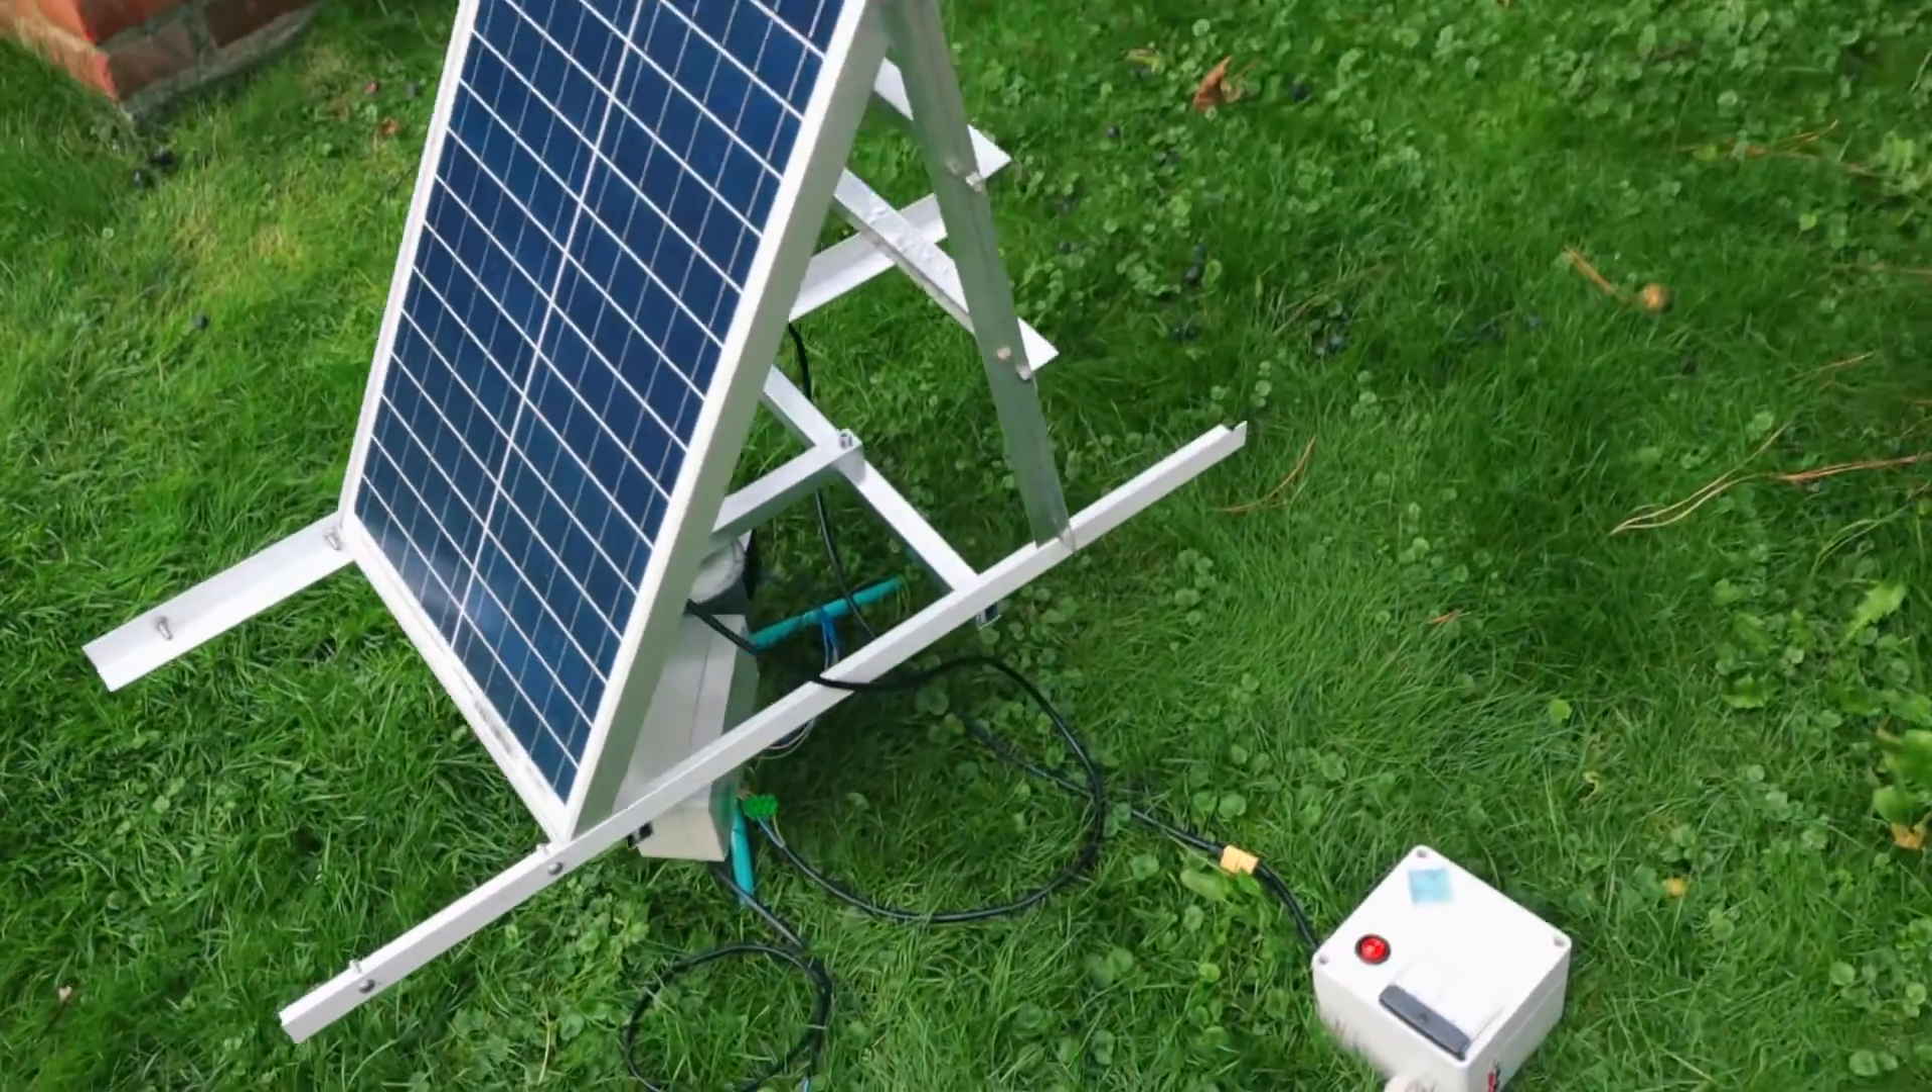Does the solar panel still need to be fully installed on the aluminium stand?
No.